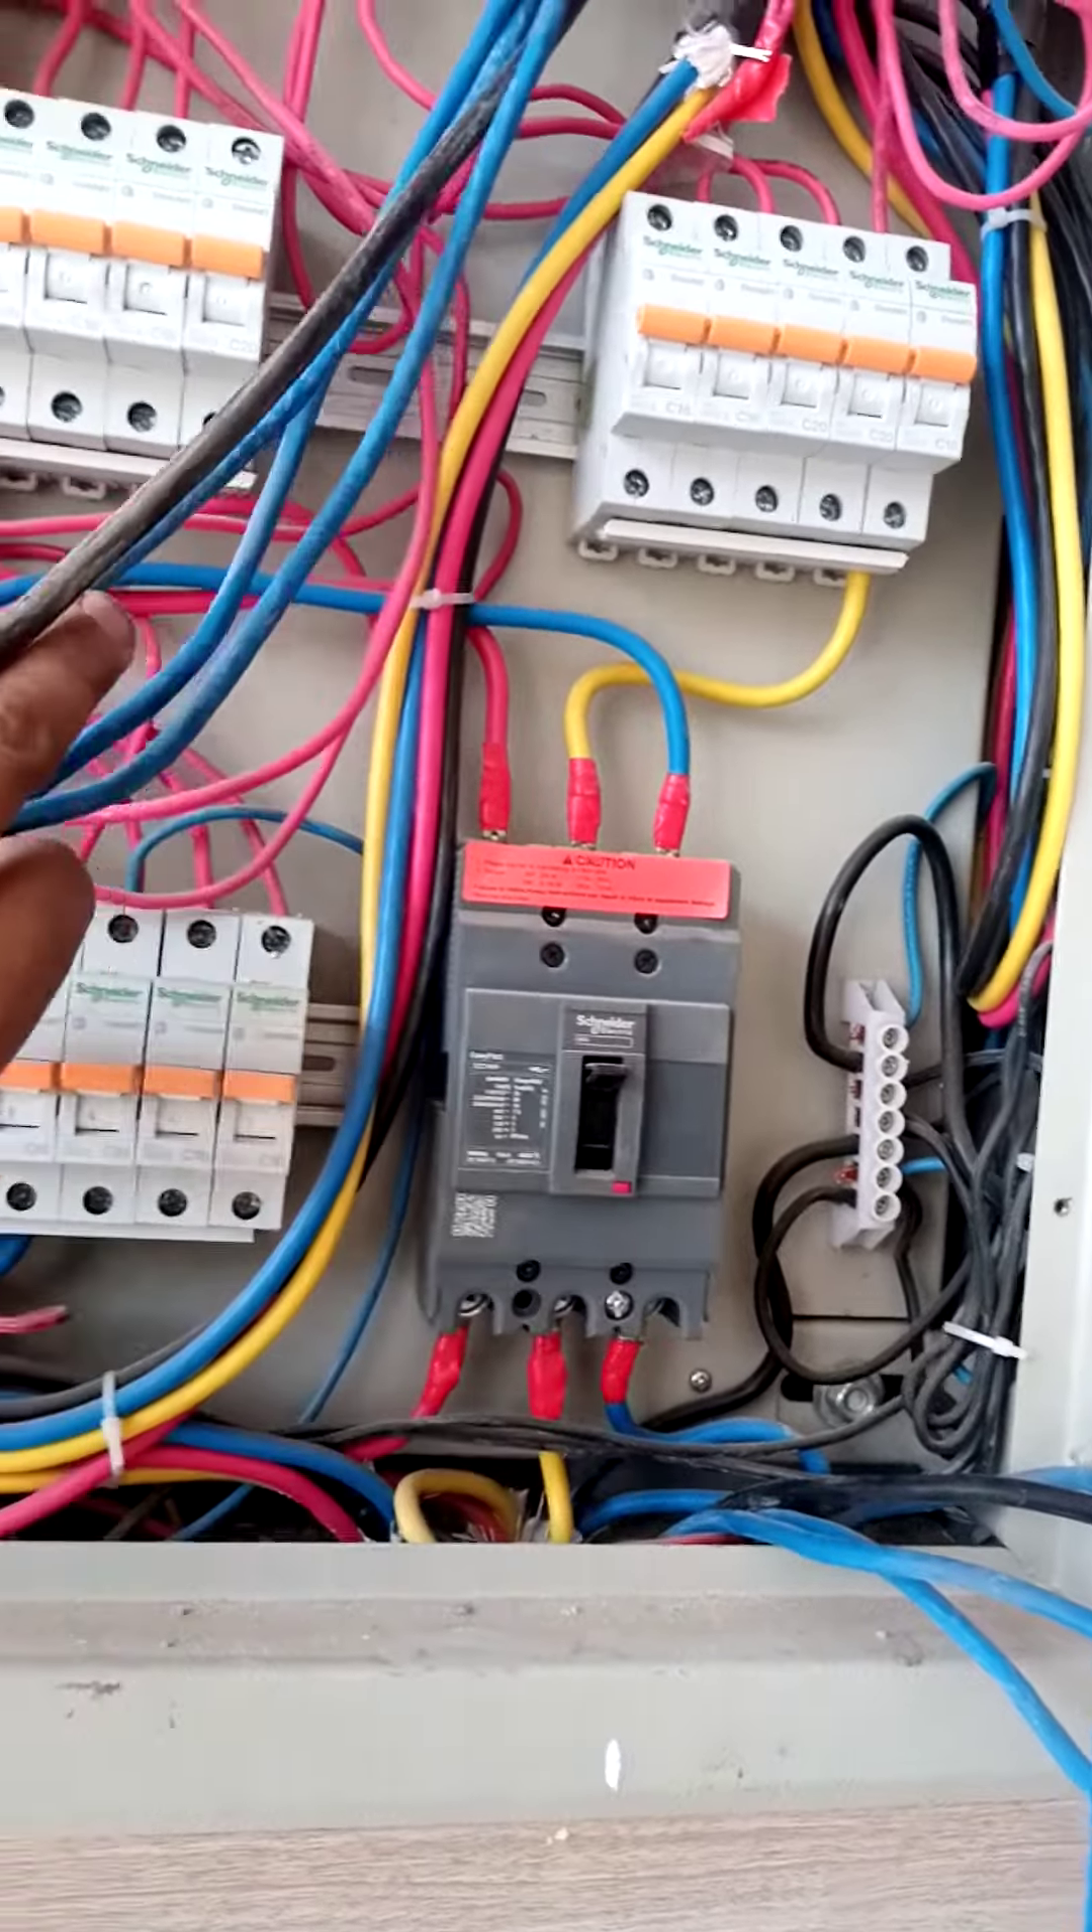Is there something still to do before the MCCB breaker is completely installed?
No.